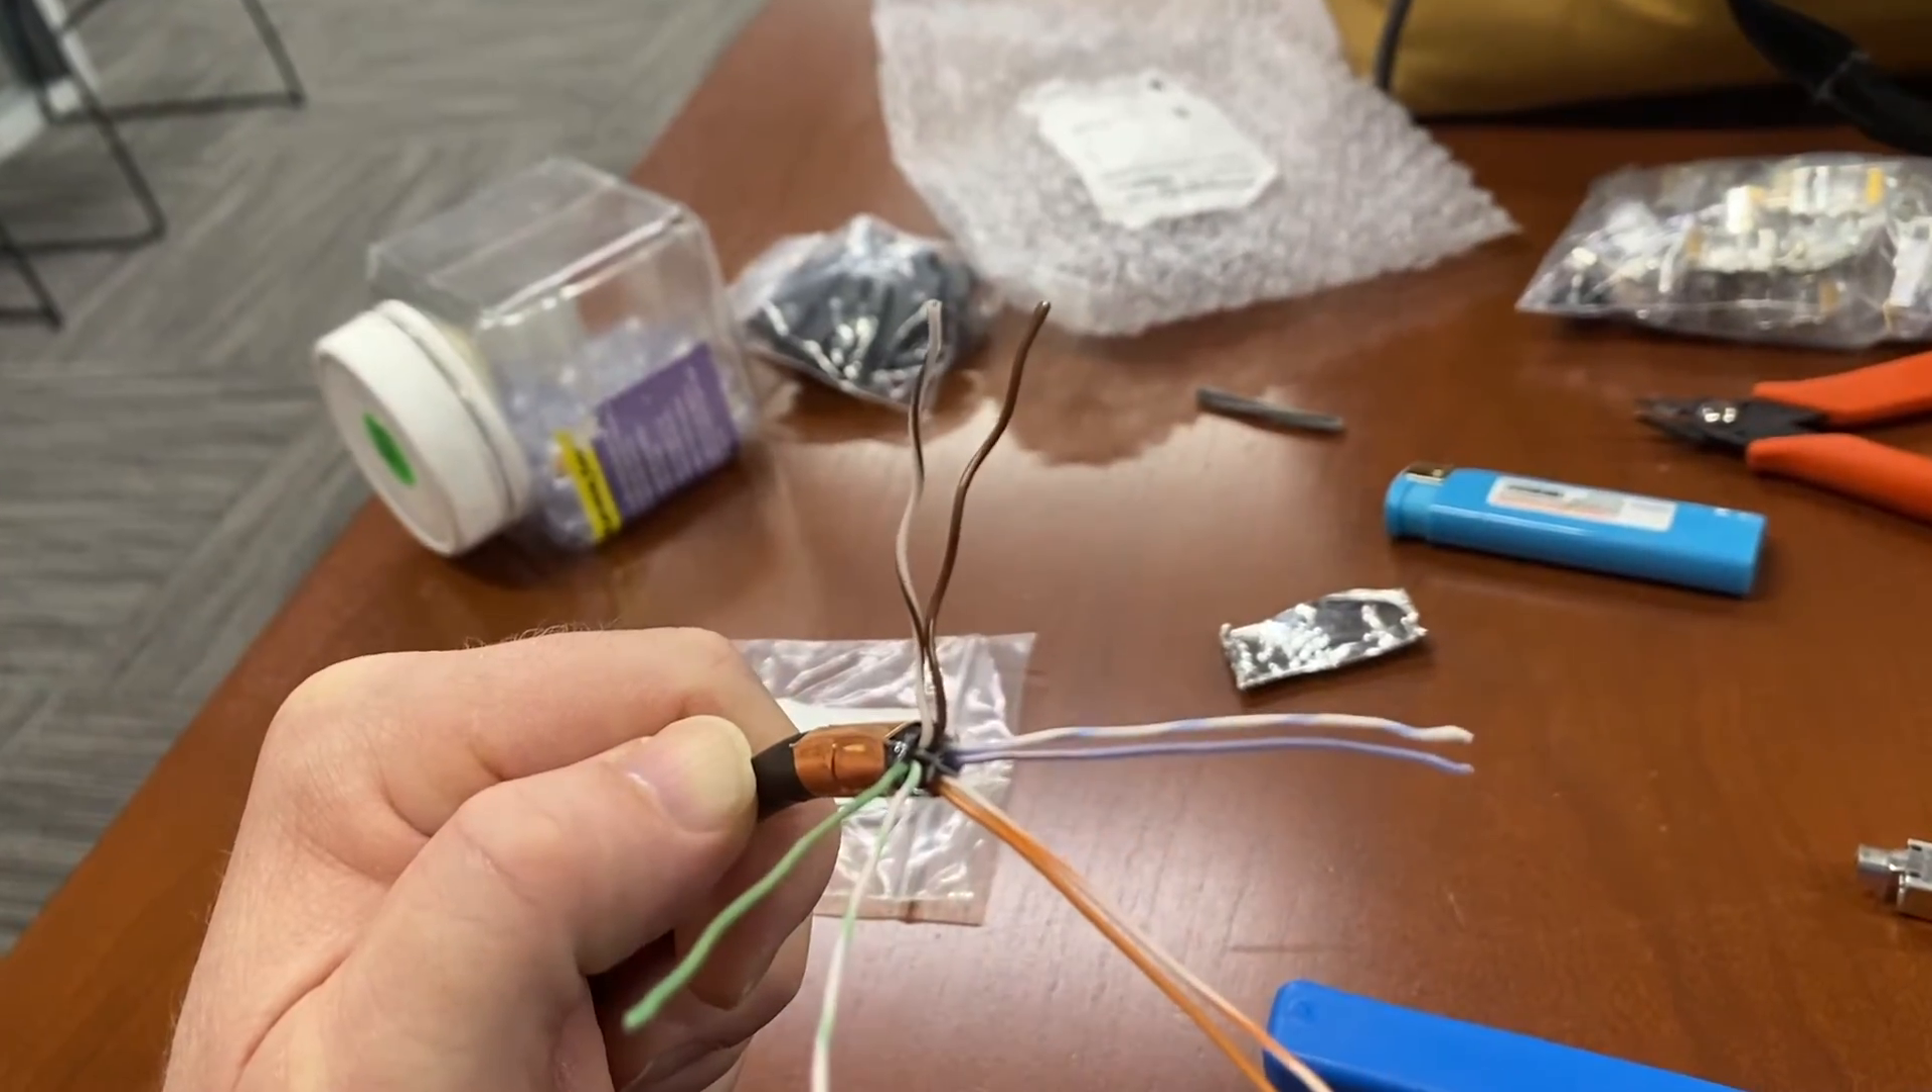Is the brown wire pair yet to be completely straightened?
Yes.